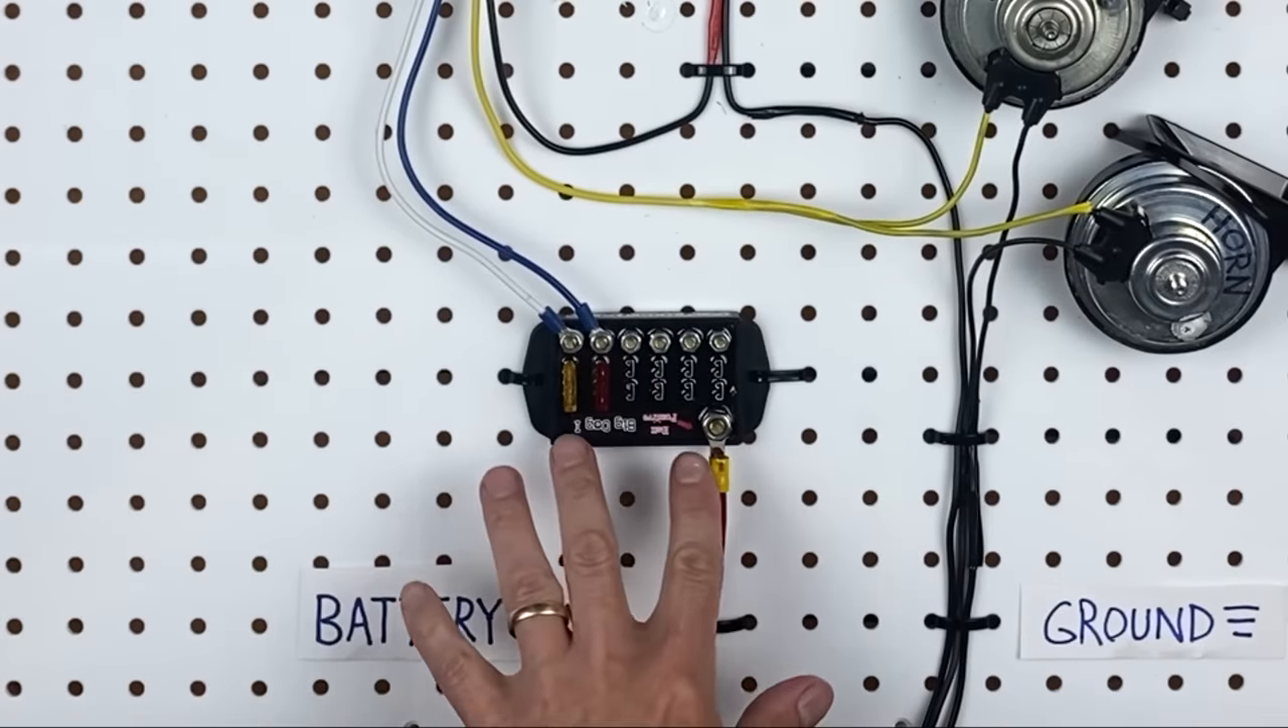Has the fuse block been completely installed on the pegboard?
Yes.